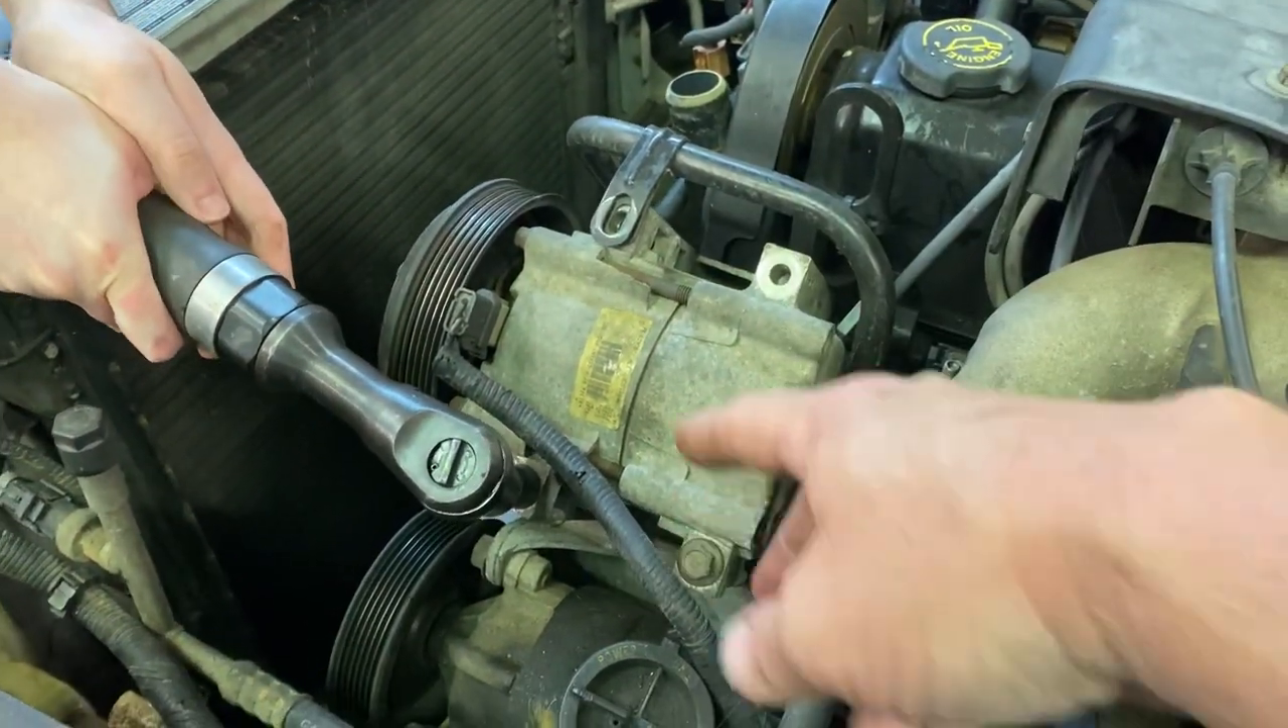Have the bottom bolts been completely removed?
No.